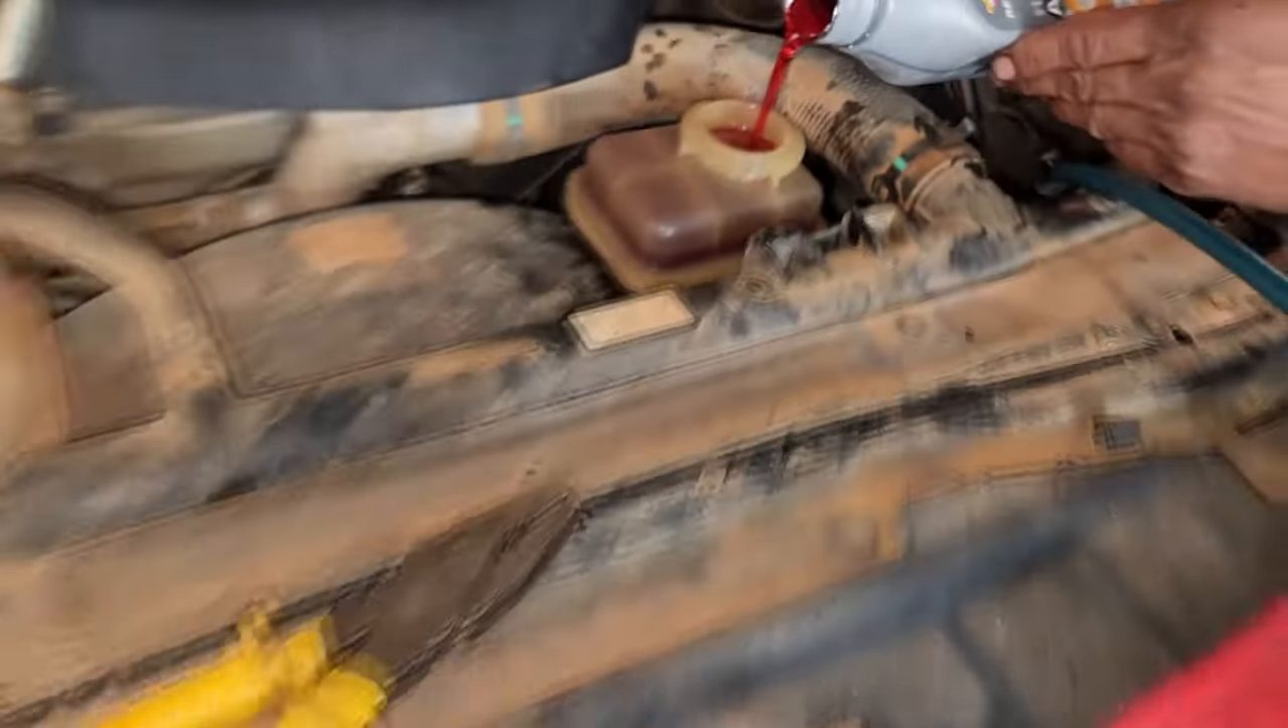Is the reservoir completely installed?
Yes.